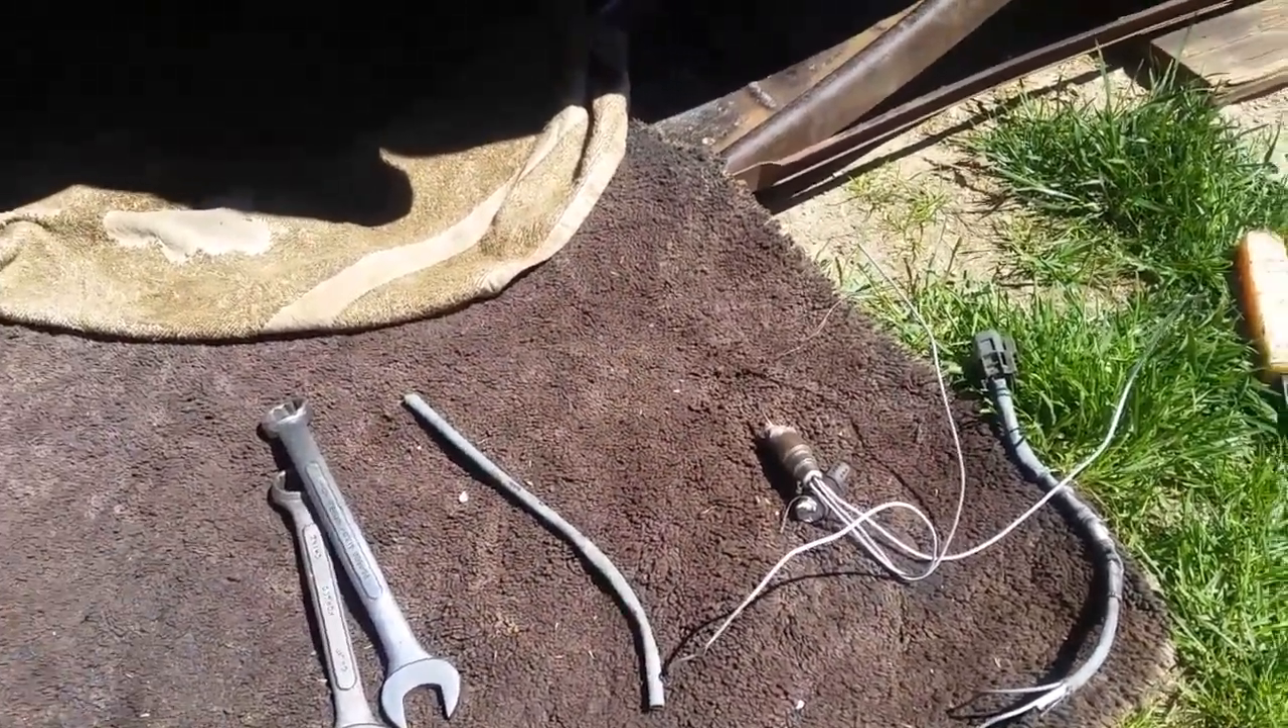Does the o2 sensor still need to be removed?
No.